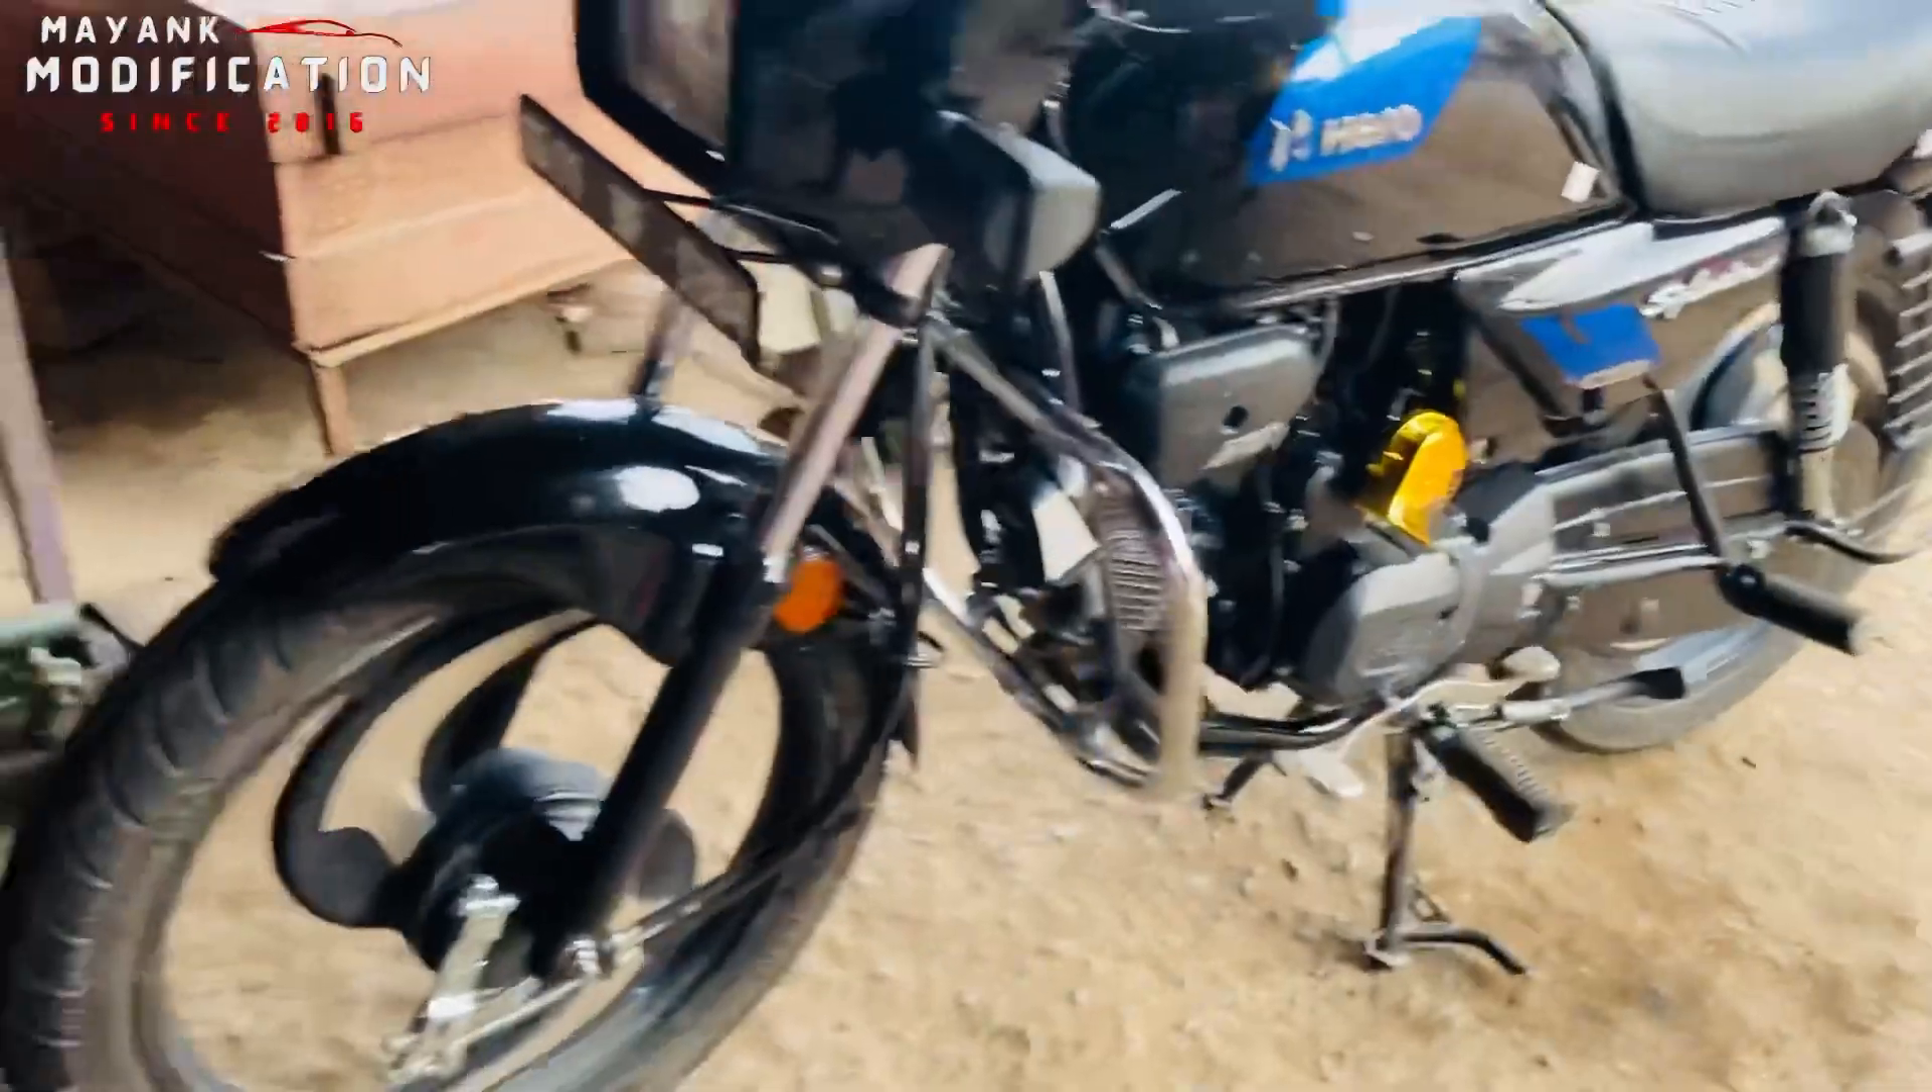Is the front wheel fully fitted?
Yes.